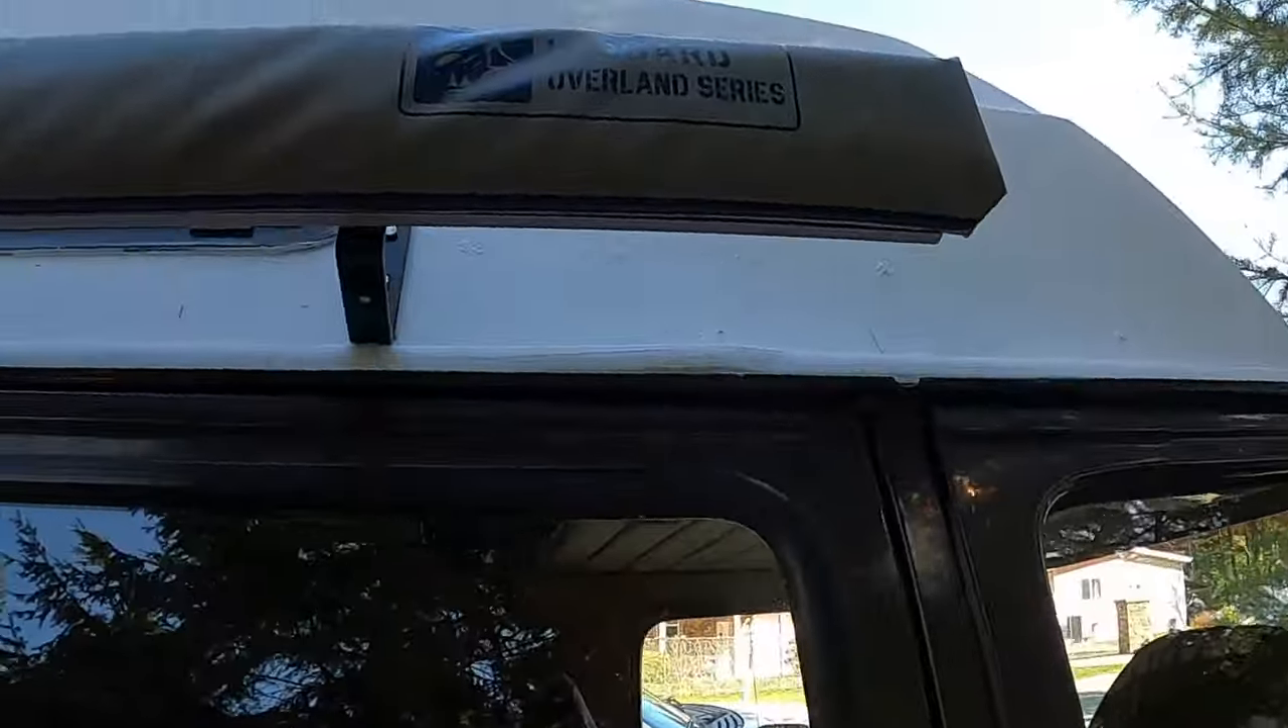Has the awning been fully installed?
Yes.